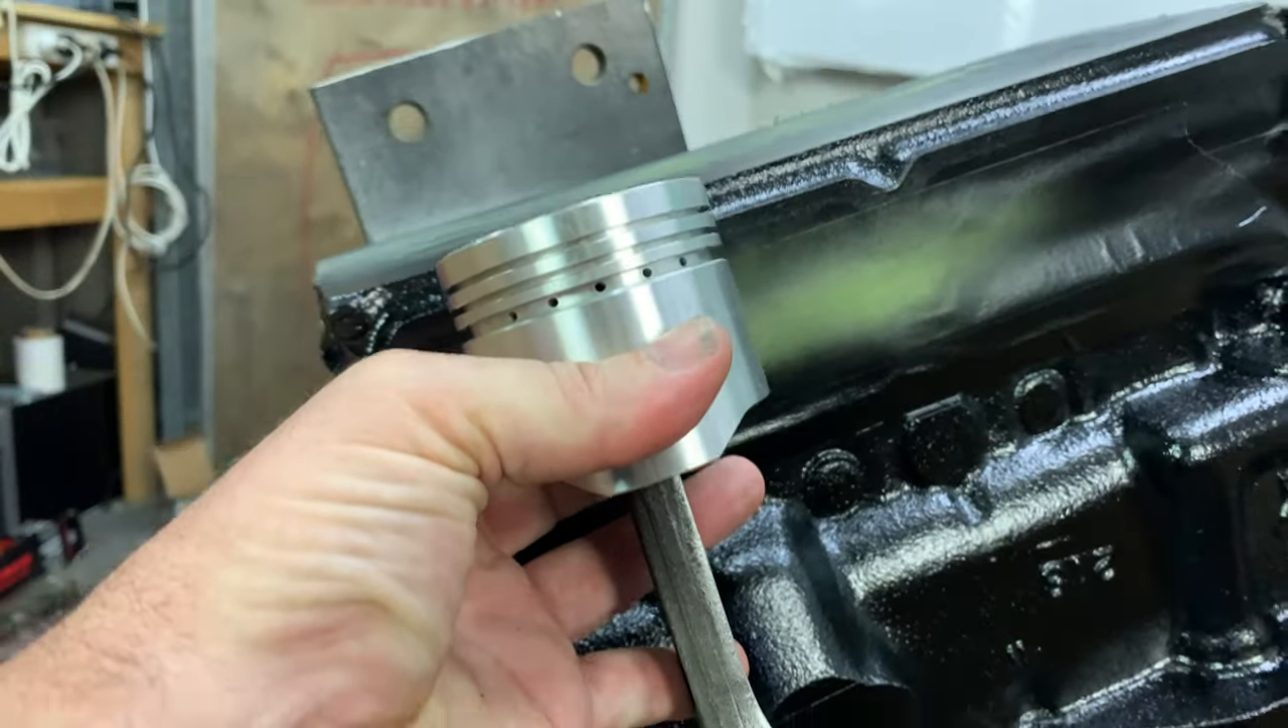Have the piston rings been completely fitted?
No.